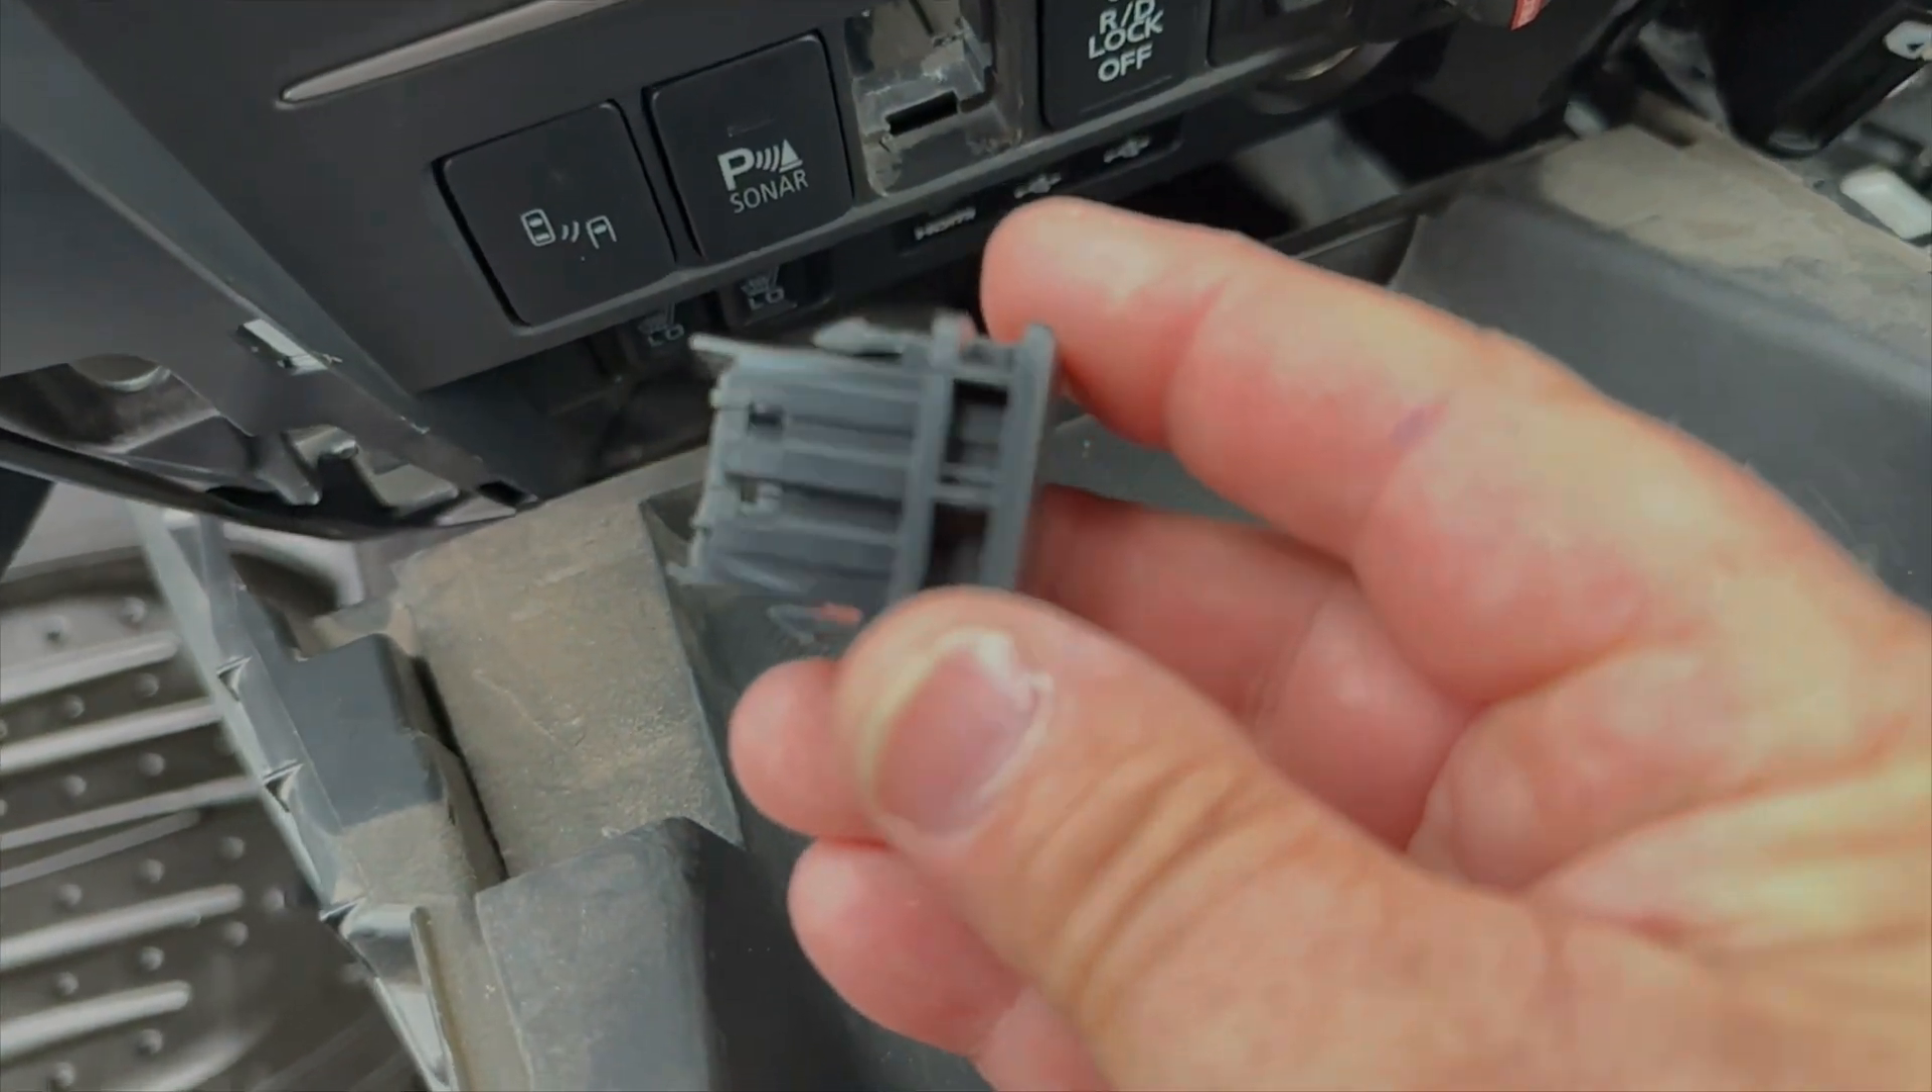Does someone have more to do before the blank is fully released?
No.